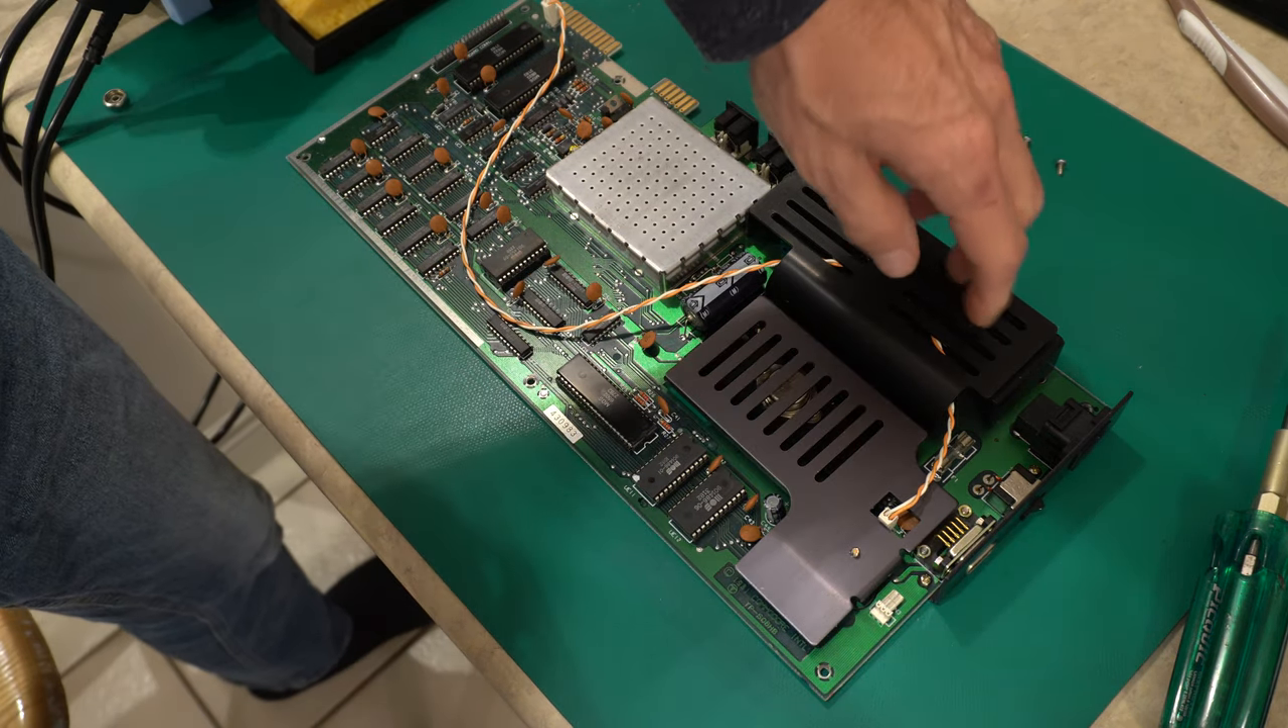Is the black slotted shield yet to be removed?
Yes.